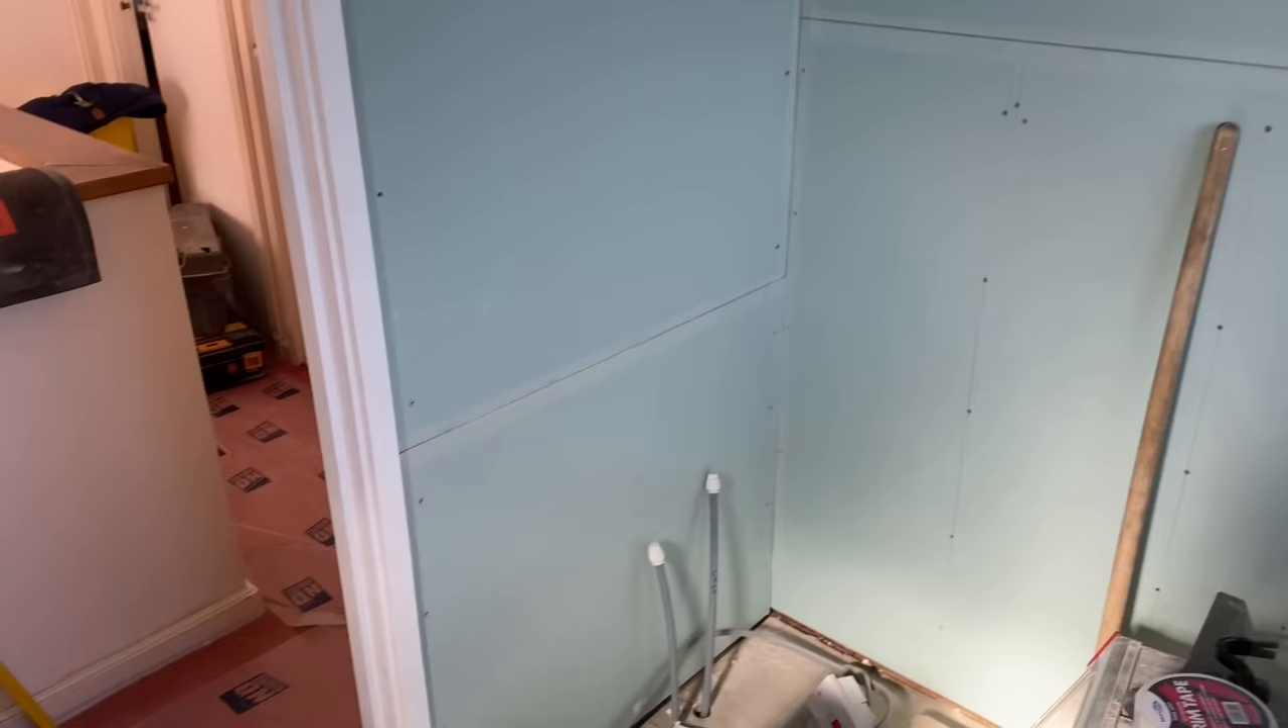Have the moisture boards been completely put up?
Yes.